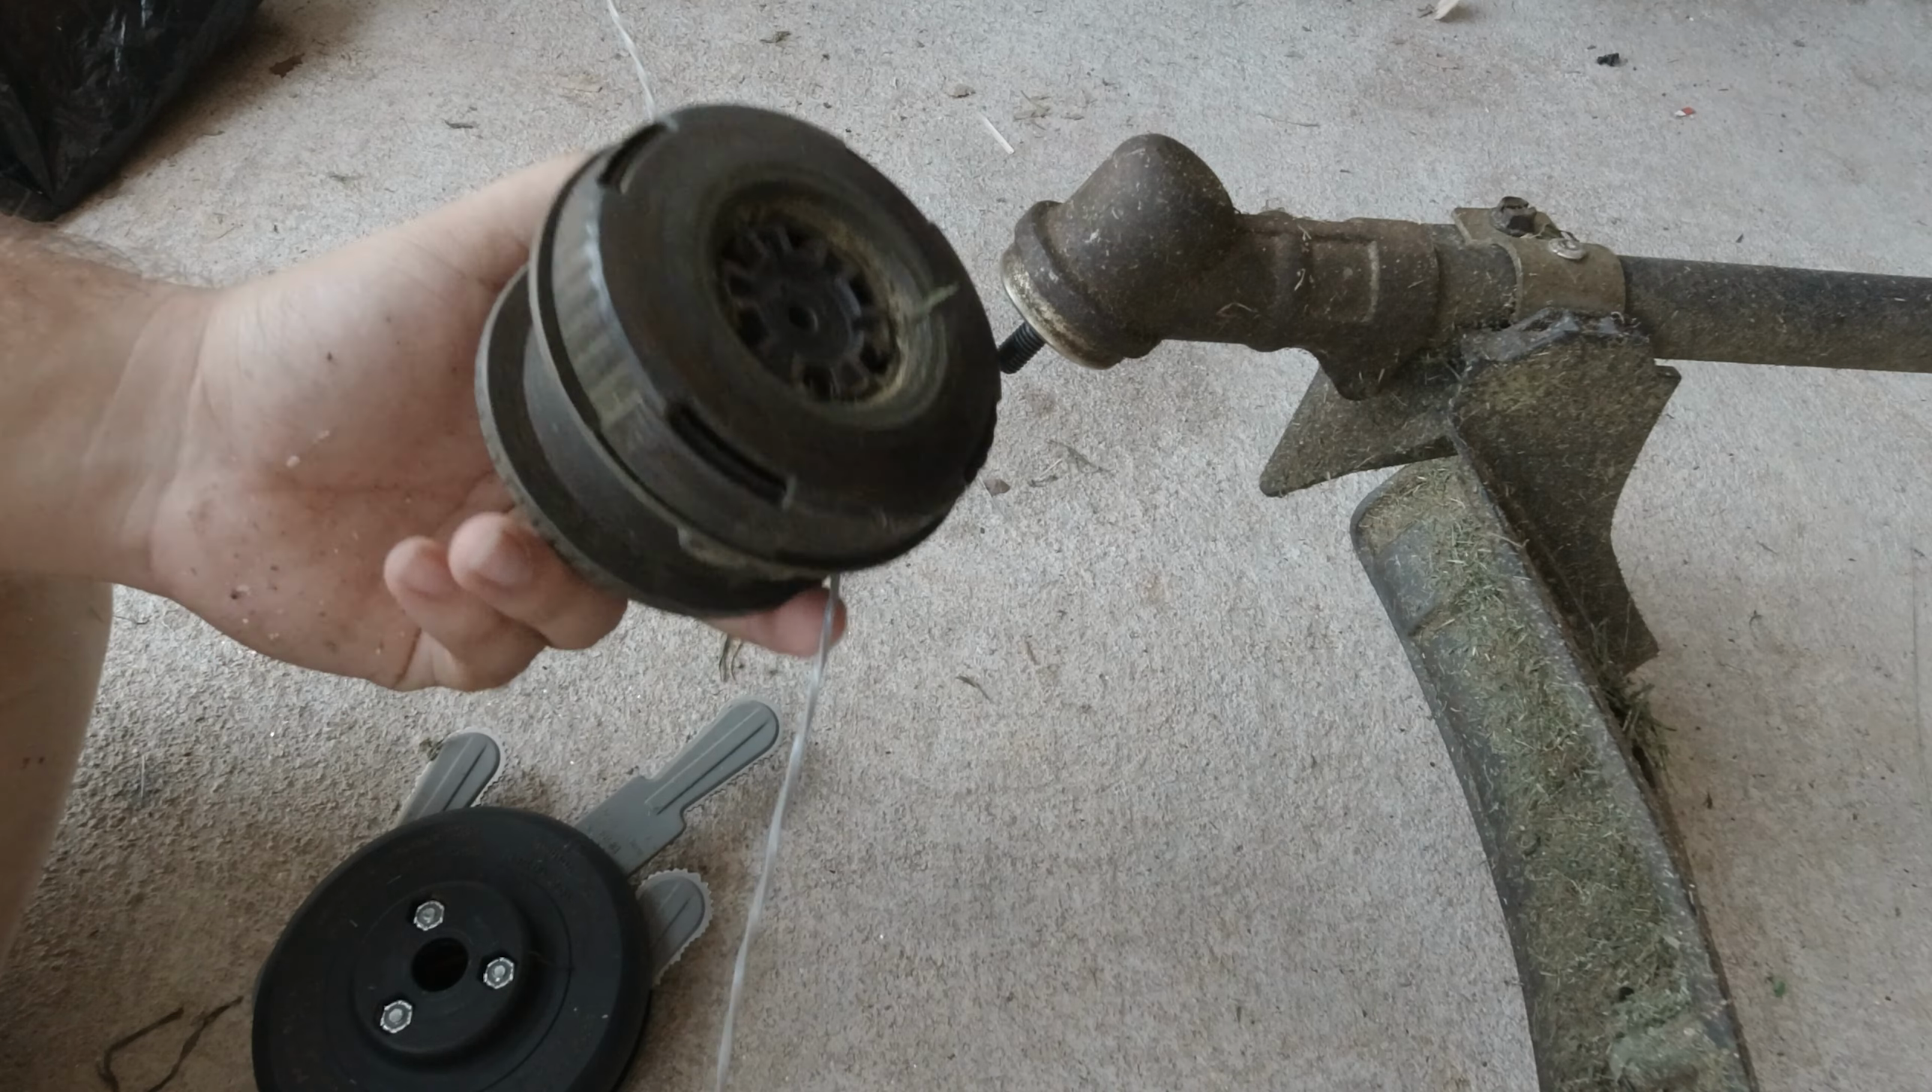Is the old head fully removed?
Yes.